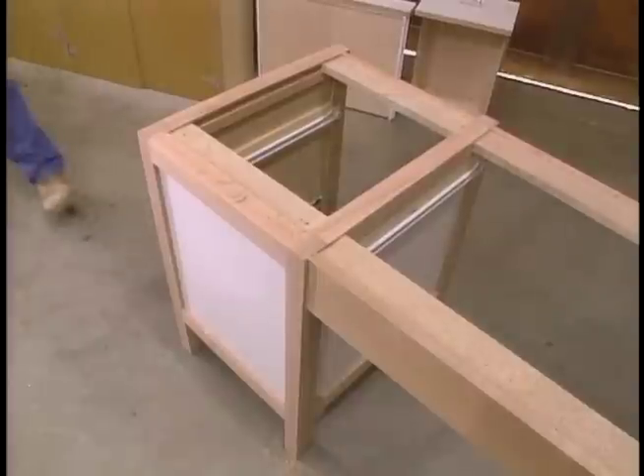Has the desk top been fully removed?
Yes.